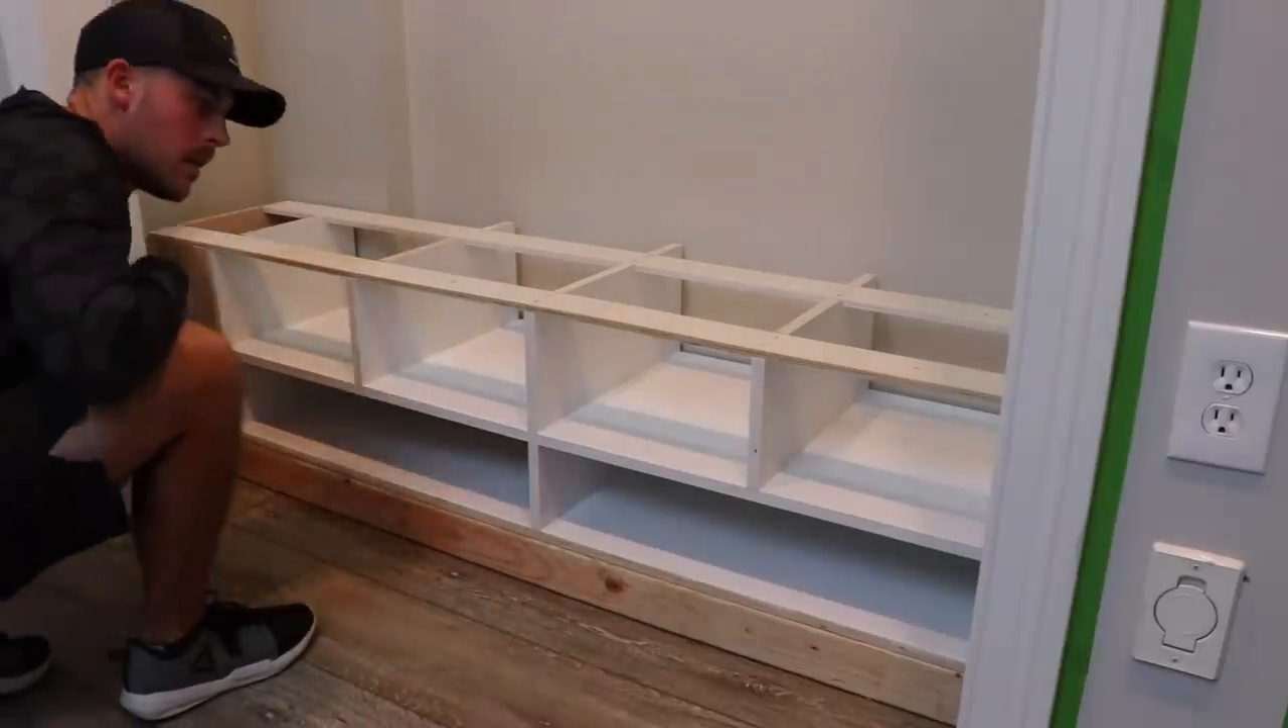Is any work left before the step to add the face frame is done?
Yes.